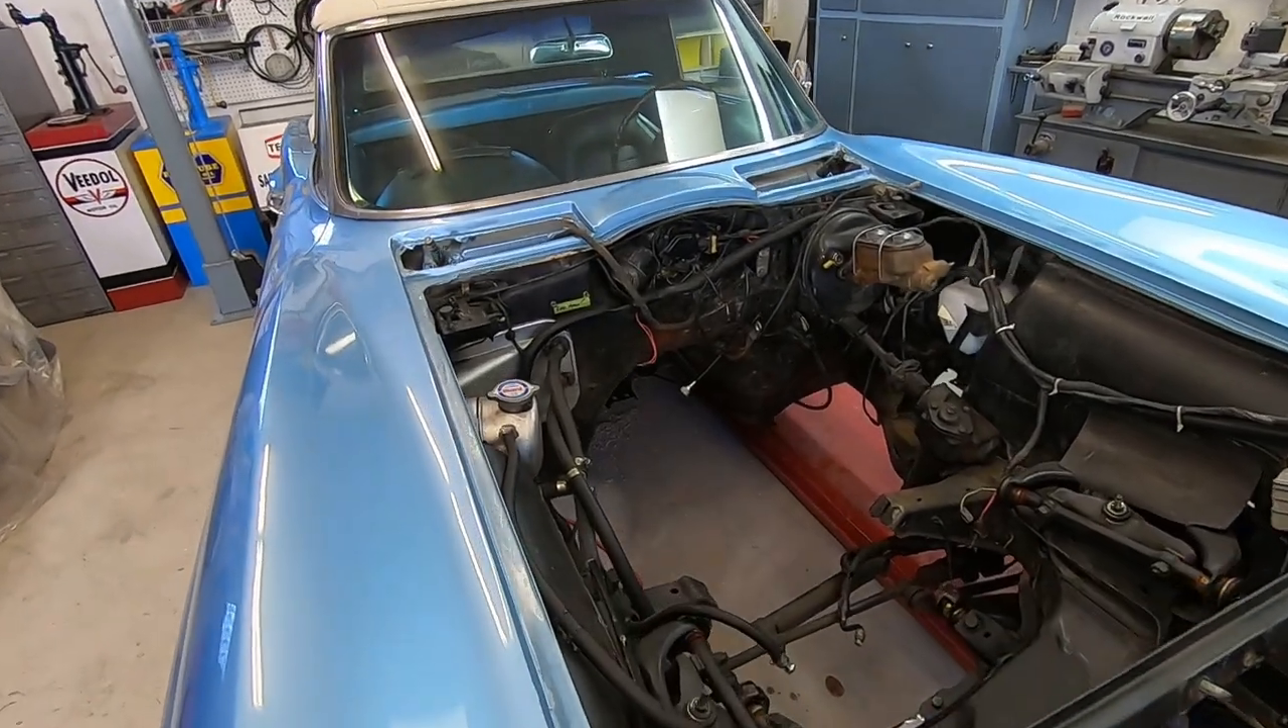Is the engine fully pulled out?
Yes.